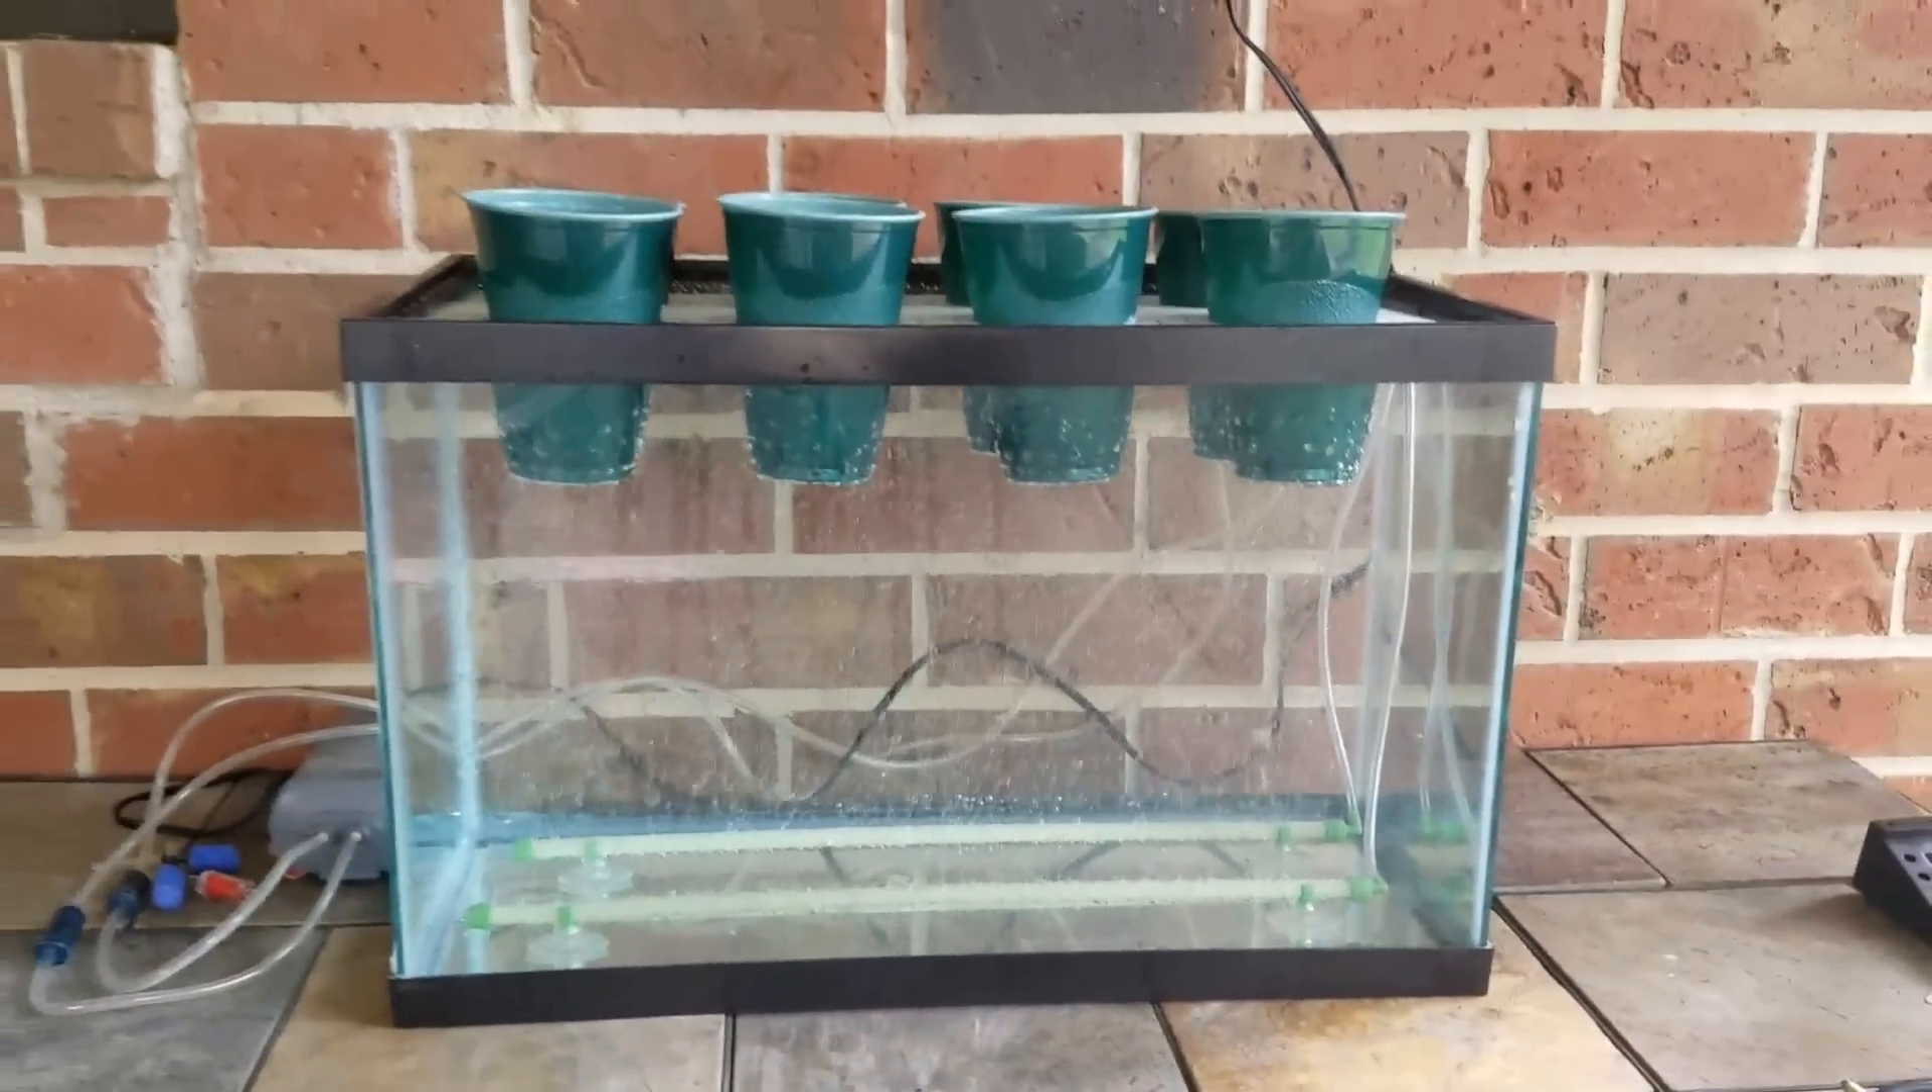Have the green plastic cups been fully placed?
Yes.